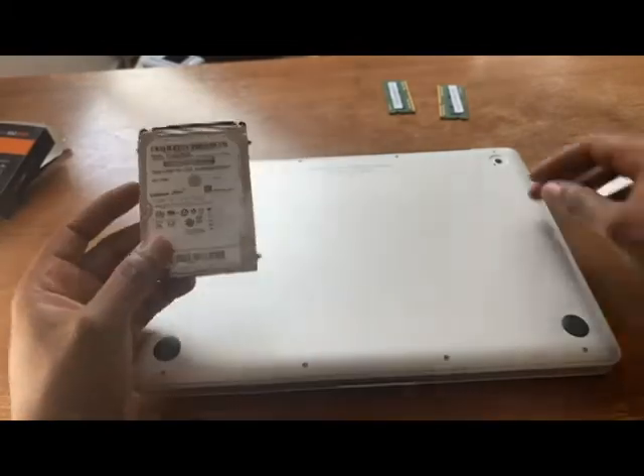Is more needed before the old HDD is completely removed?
No.